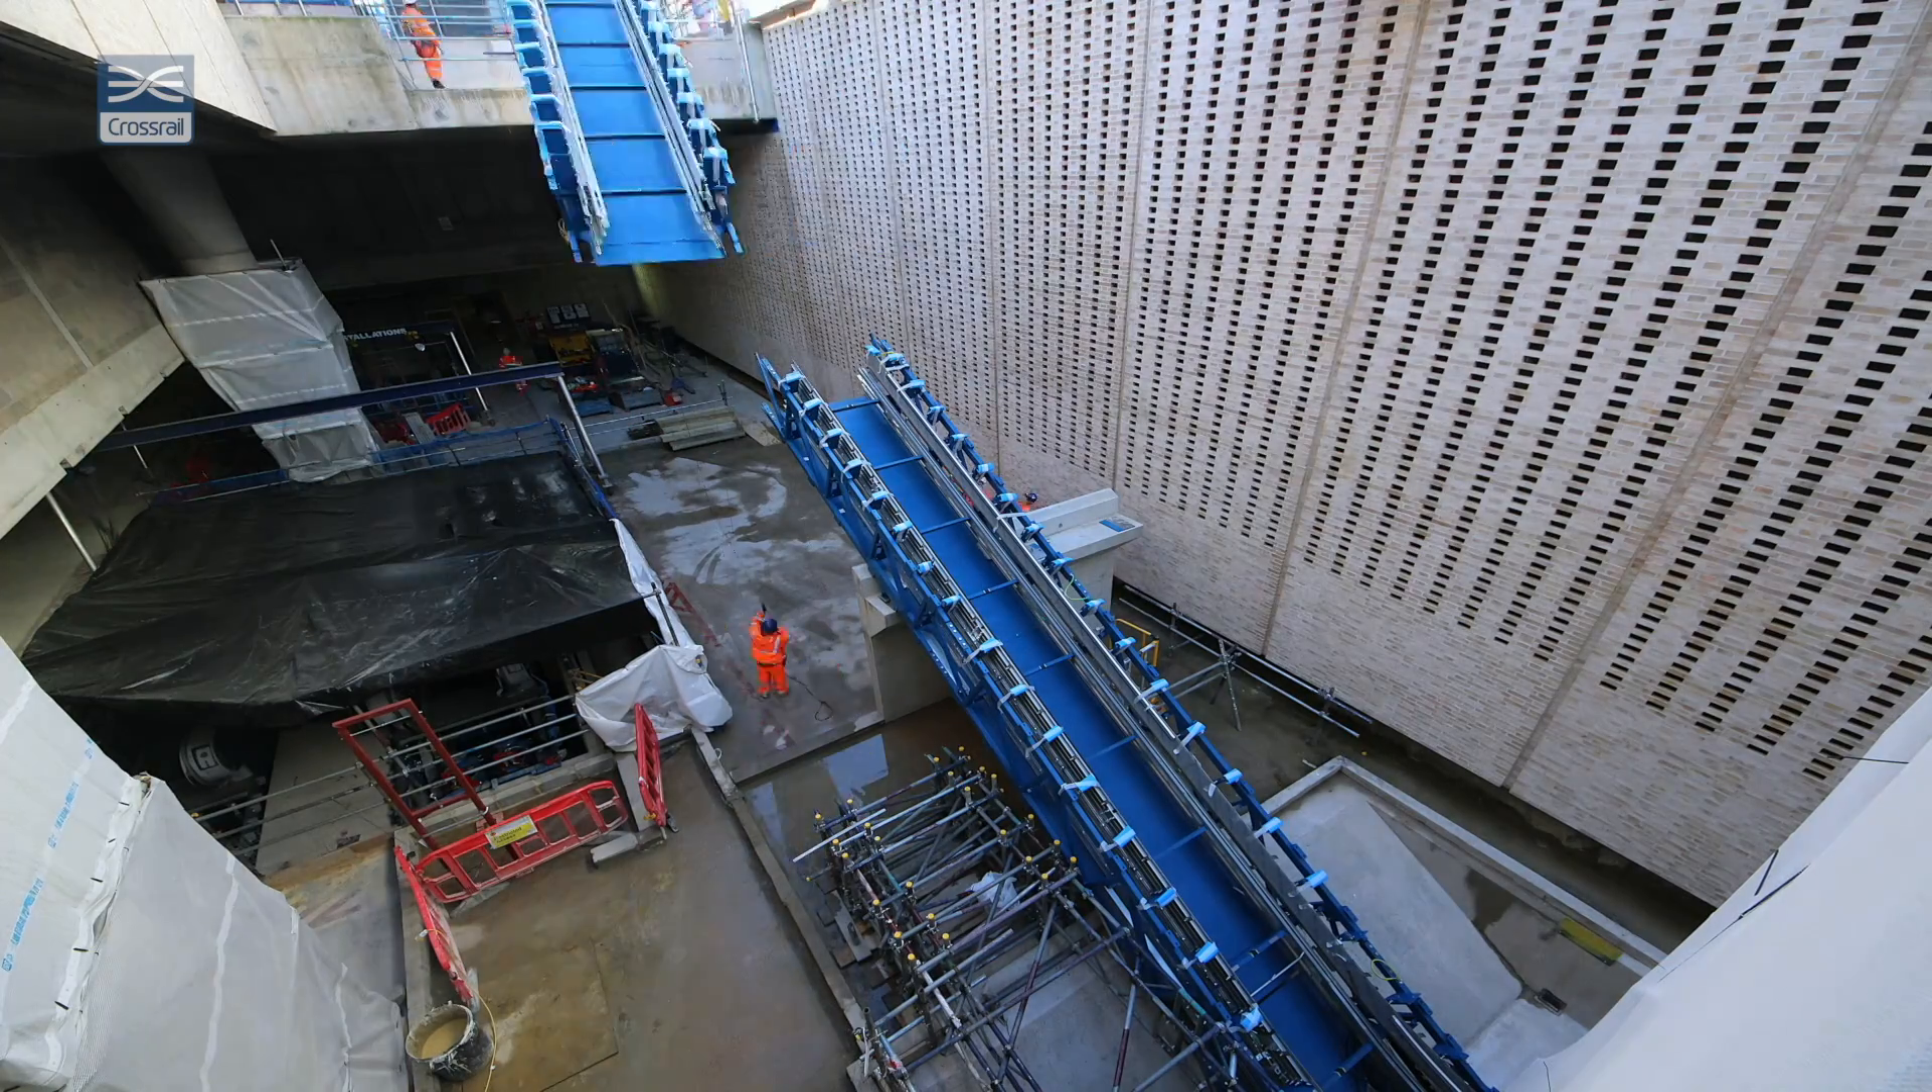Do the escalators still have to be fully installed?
Yes.